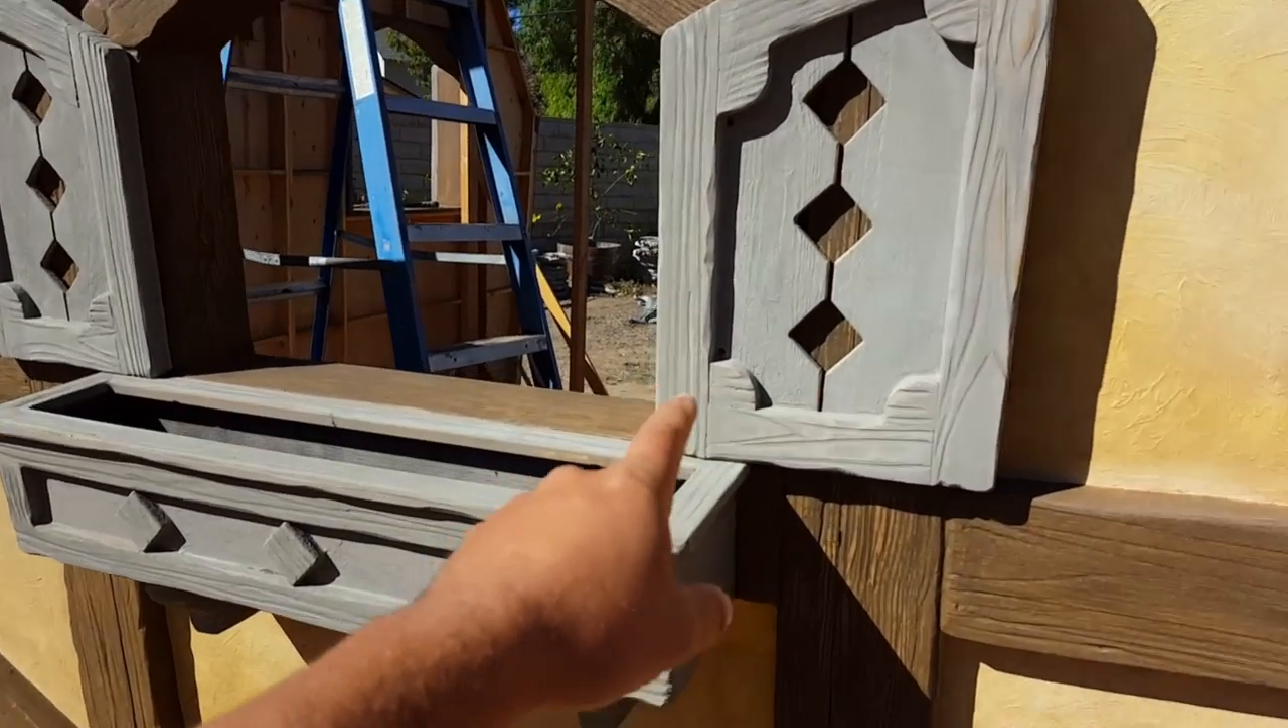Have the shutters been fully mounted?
Yes.